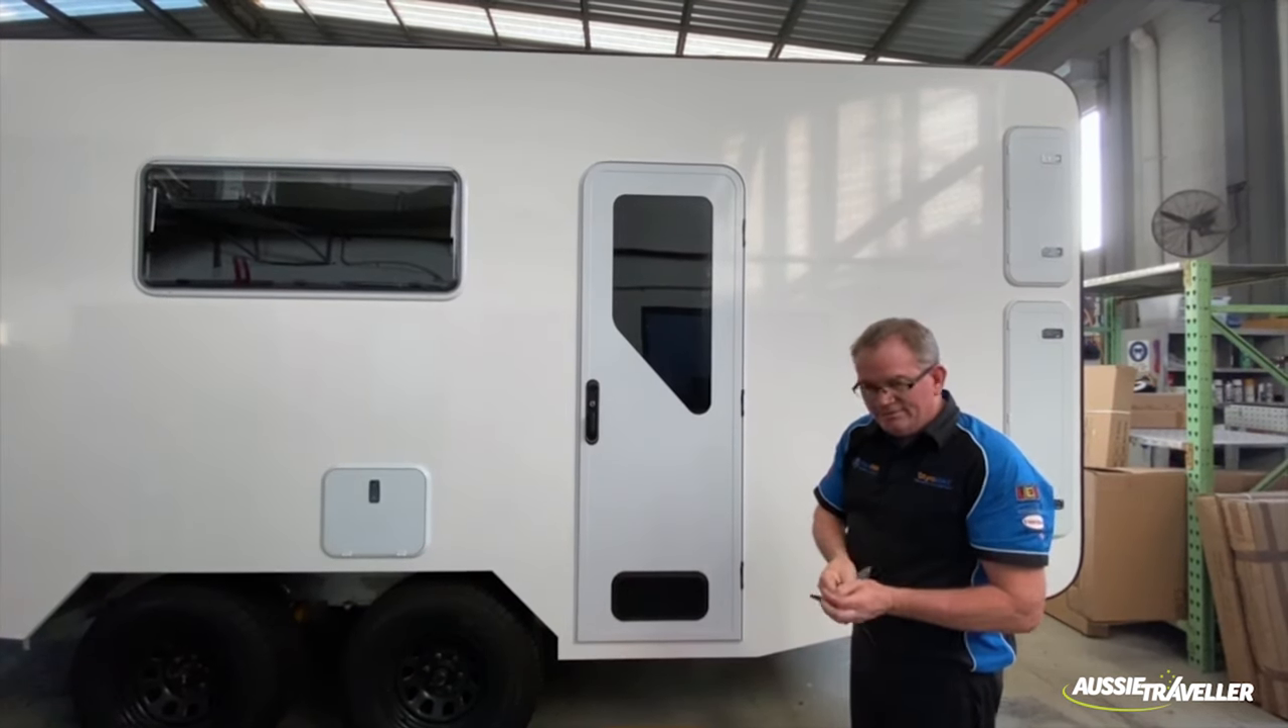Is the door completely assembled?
Yes.